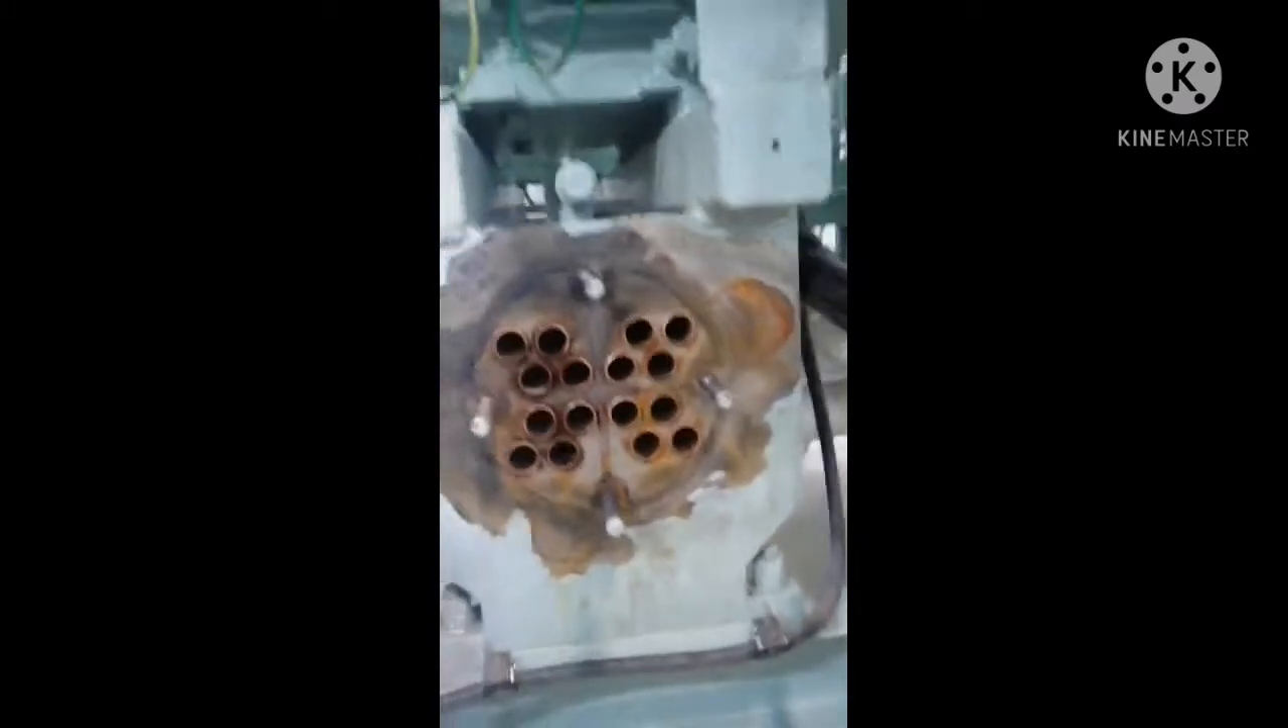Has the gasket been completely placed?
No.